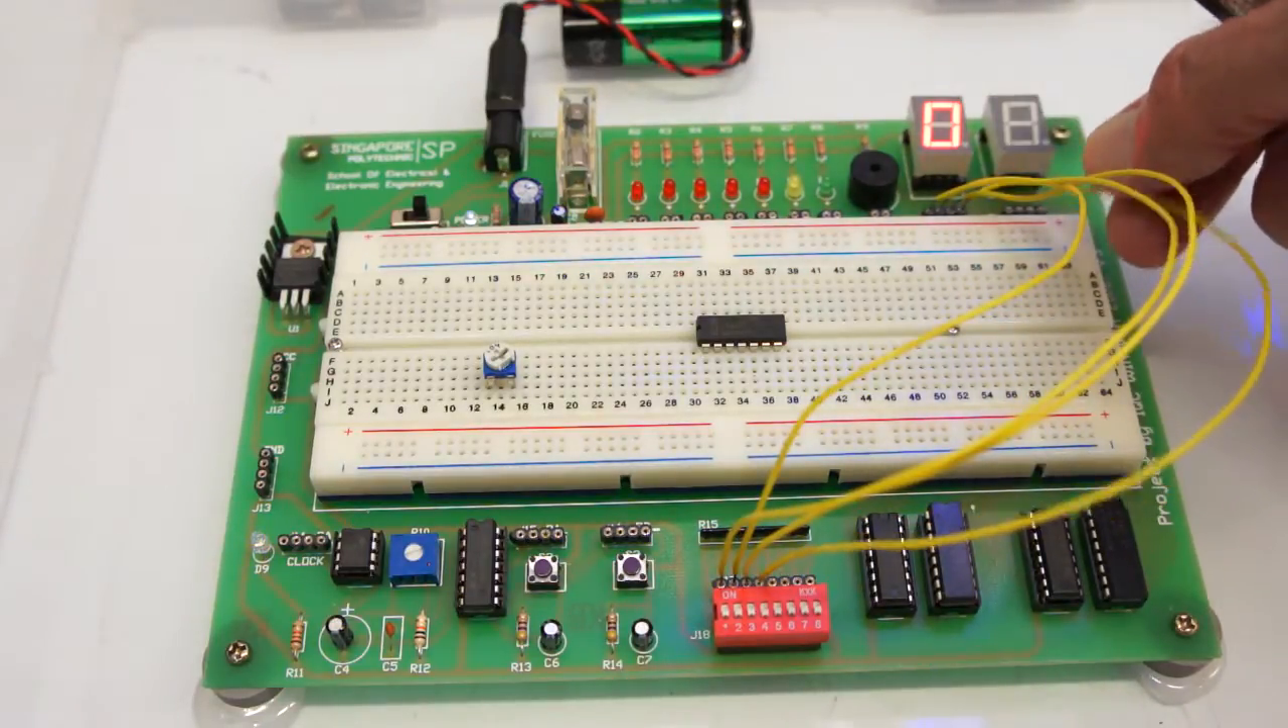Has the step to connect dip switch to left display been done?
Yes.